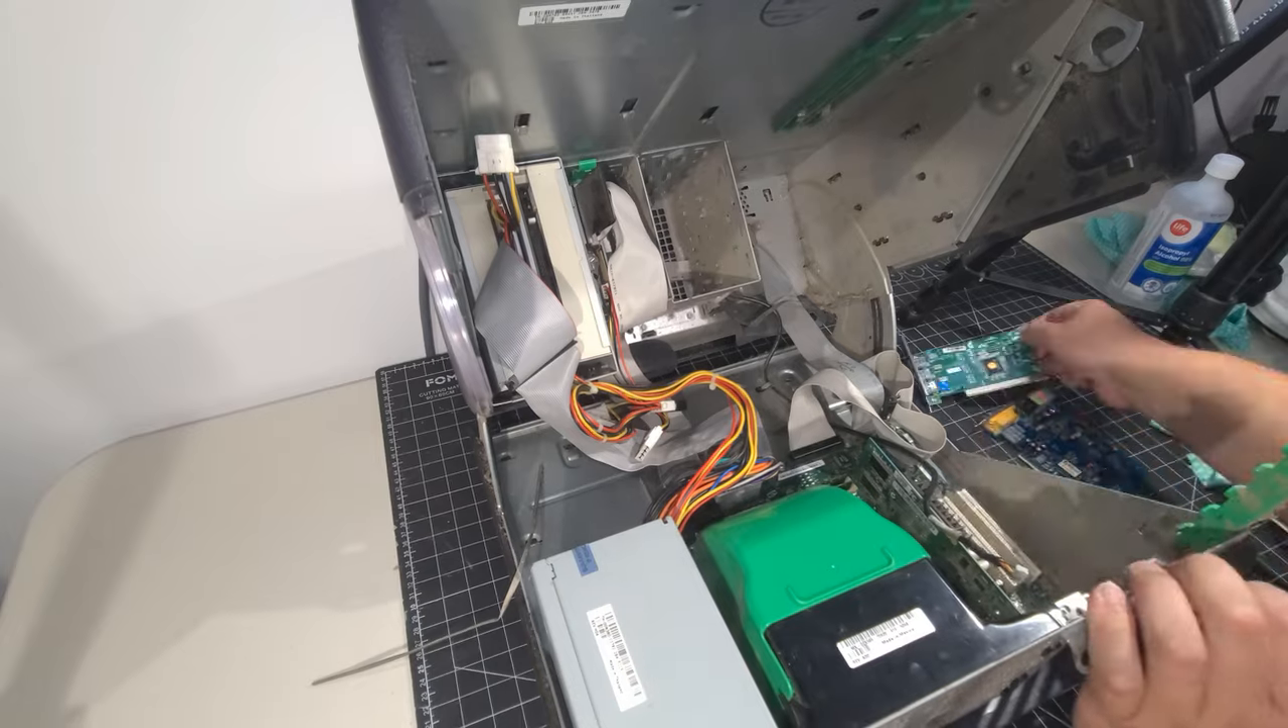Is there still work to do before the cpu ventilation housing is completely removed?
Yes.